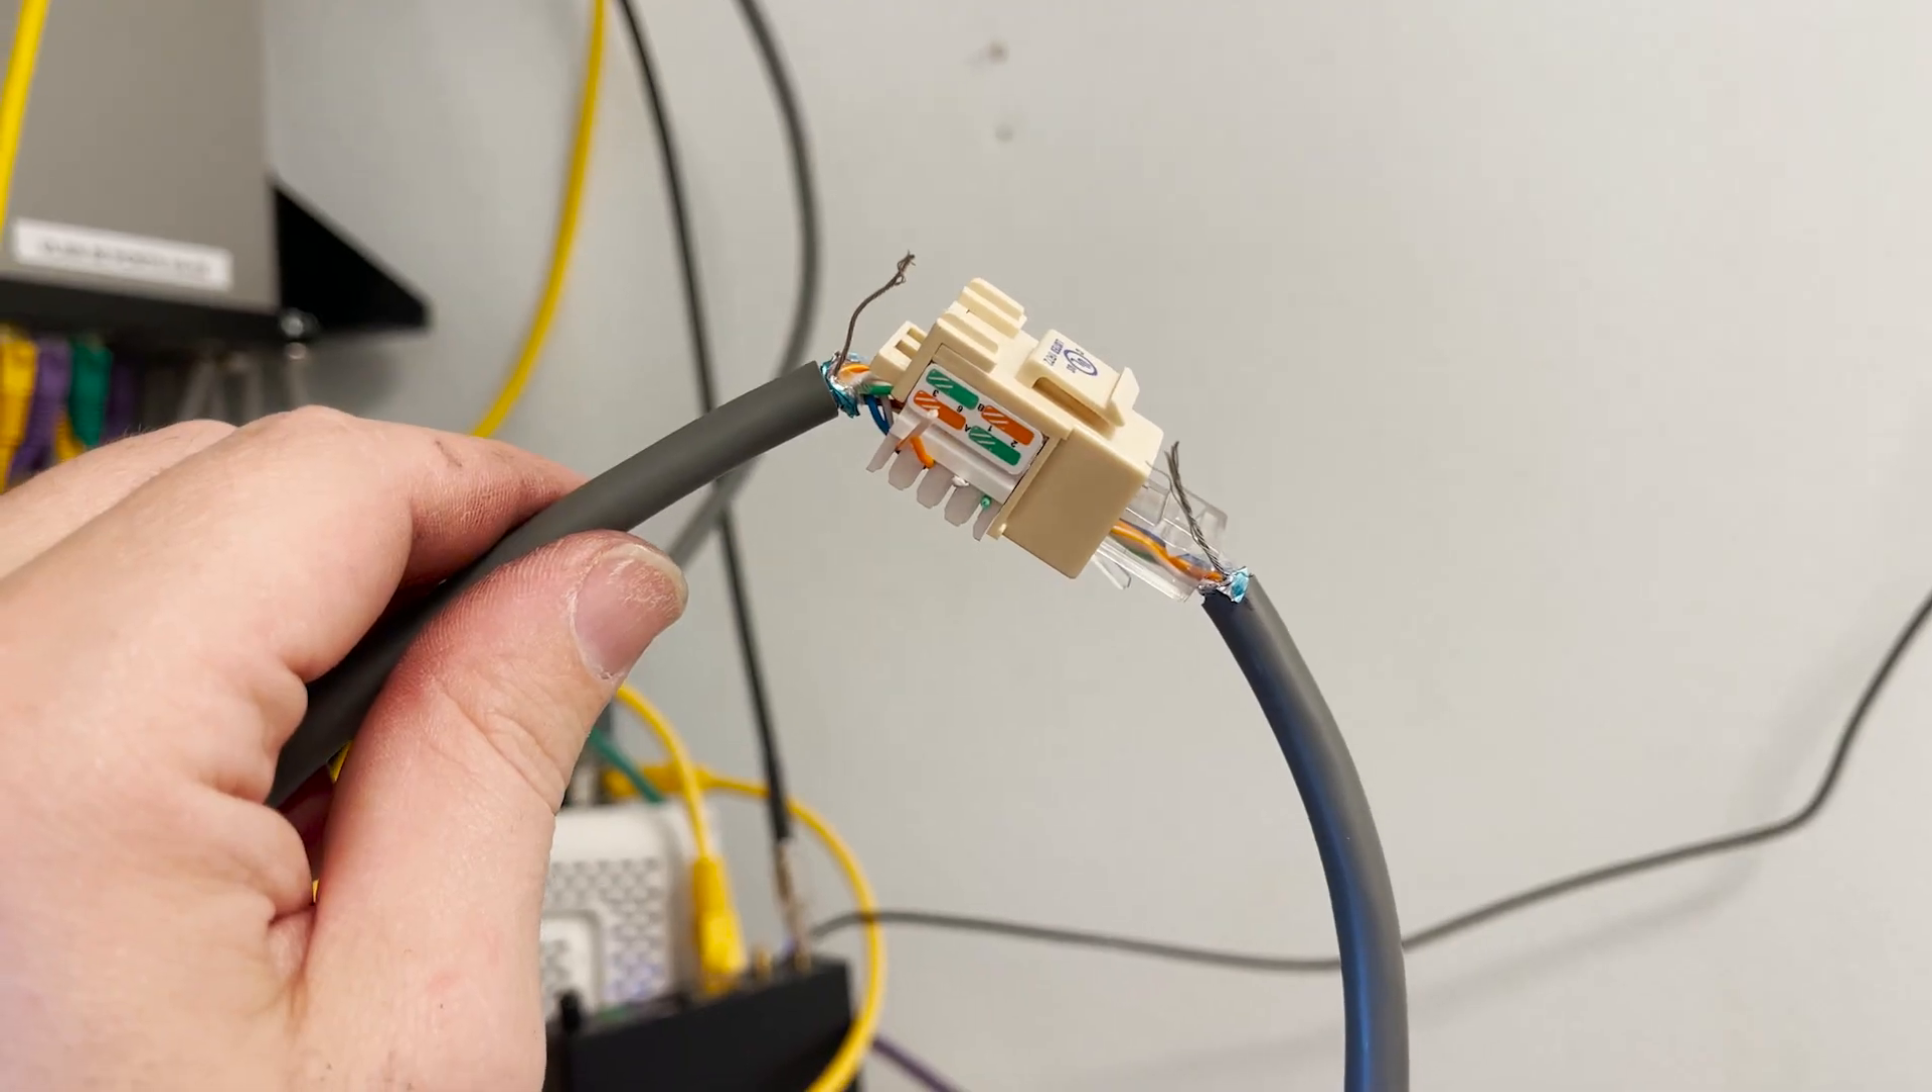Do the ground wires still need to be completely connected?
Yes.